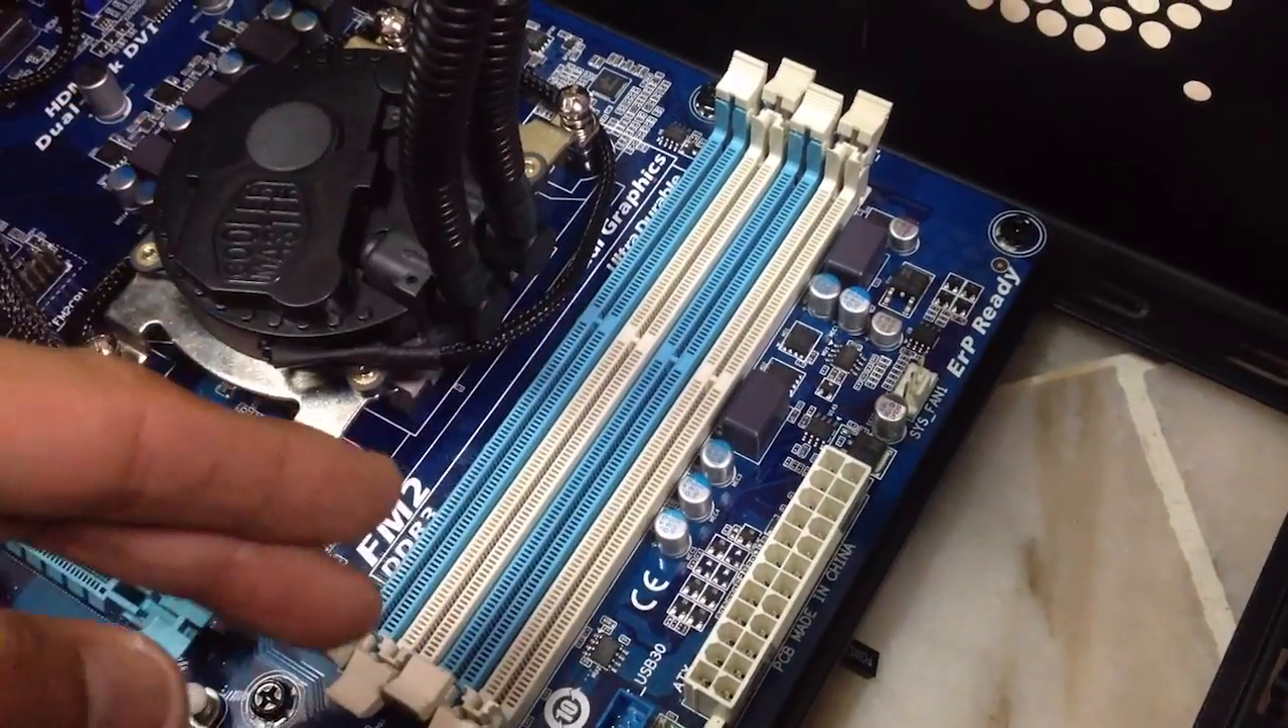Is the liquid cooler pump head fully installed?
Yes.